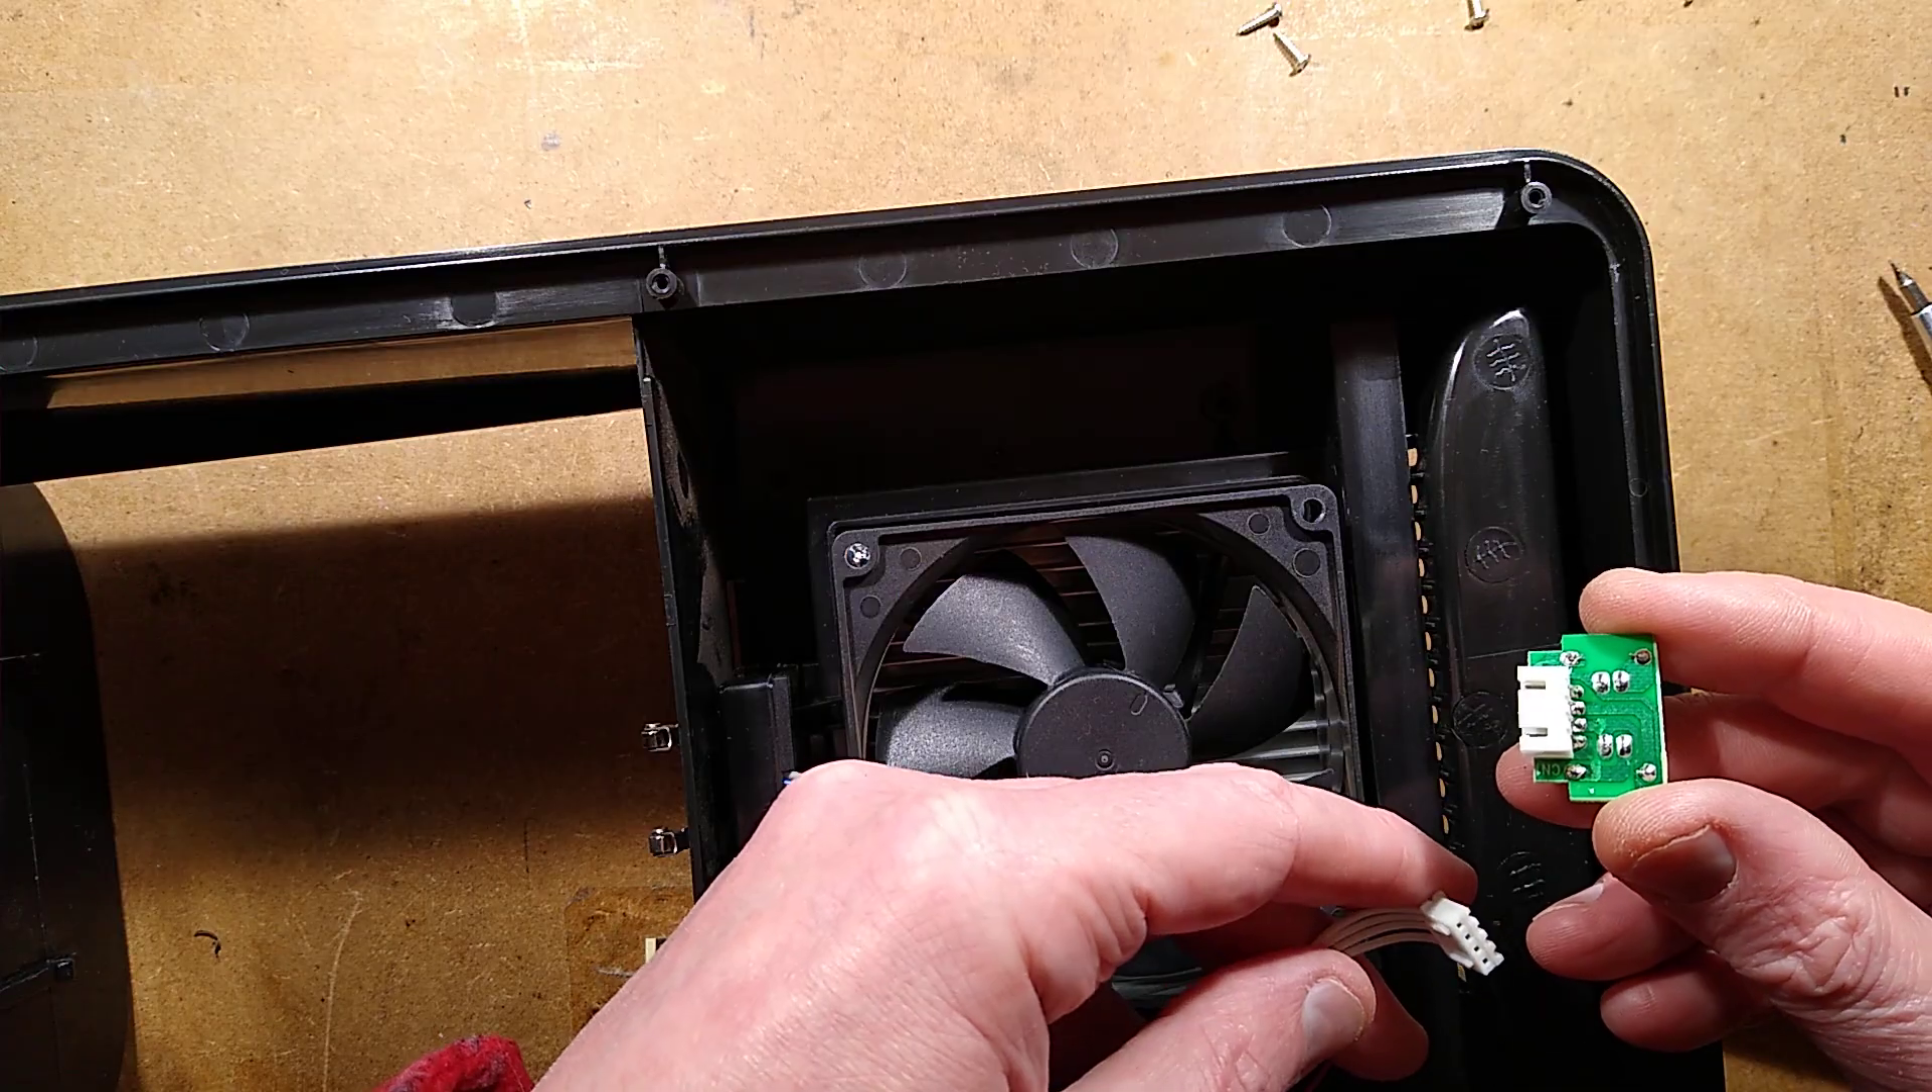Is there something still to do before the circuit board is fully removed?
No.